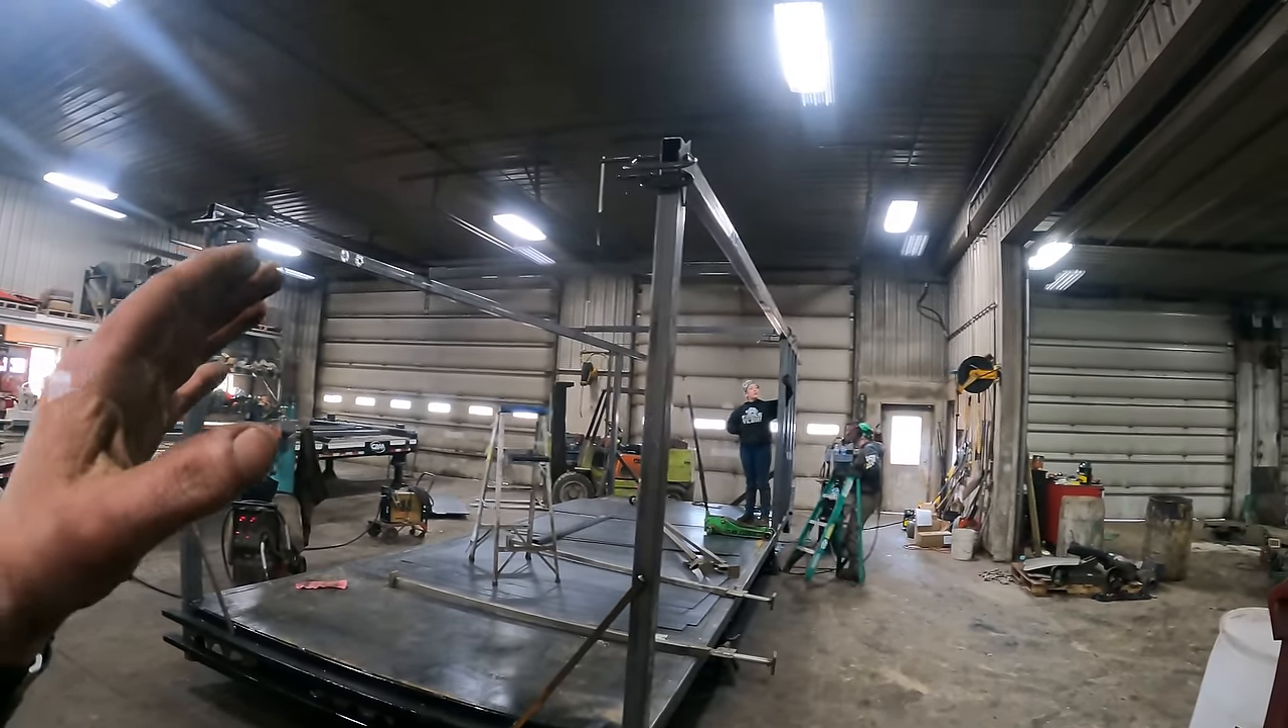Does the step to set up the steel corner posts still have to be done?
No.